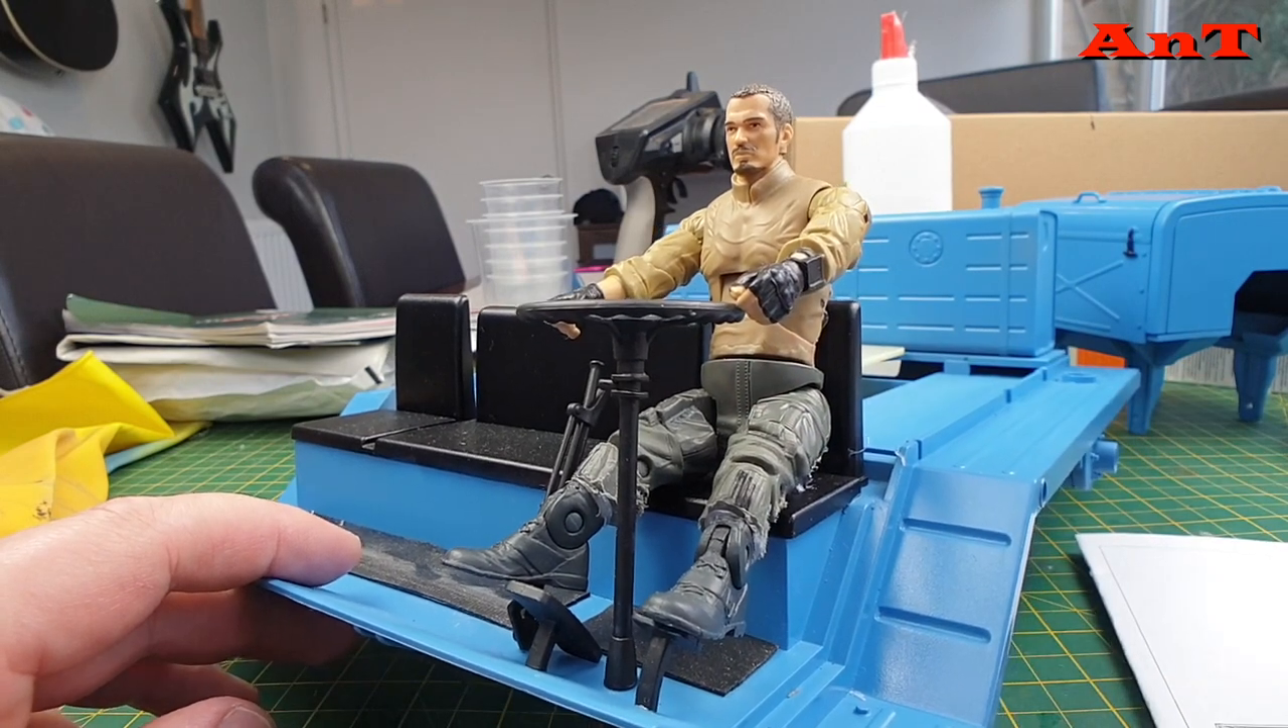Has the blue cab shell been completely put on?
No.